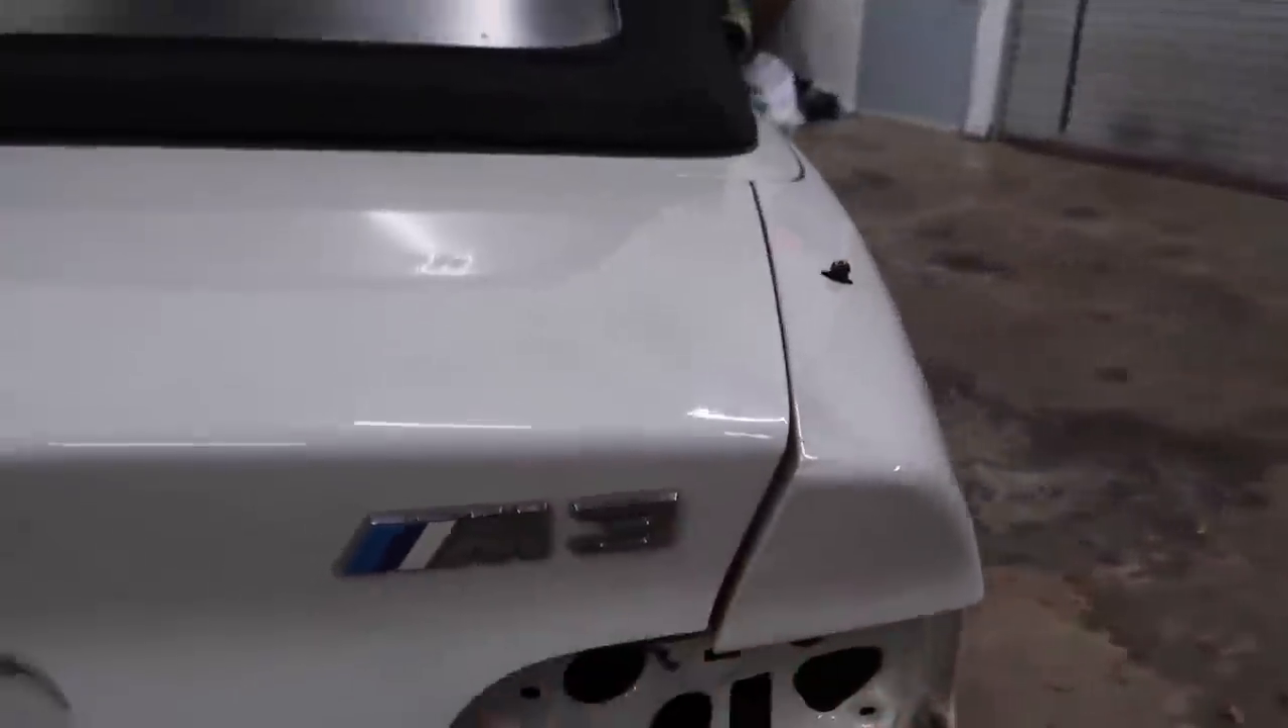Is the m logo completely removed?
No.